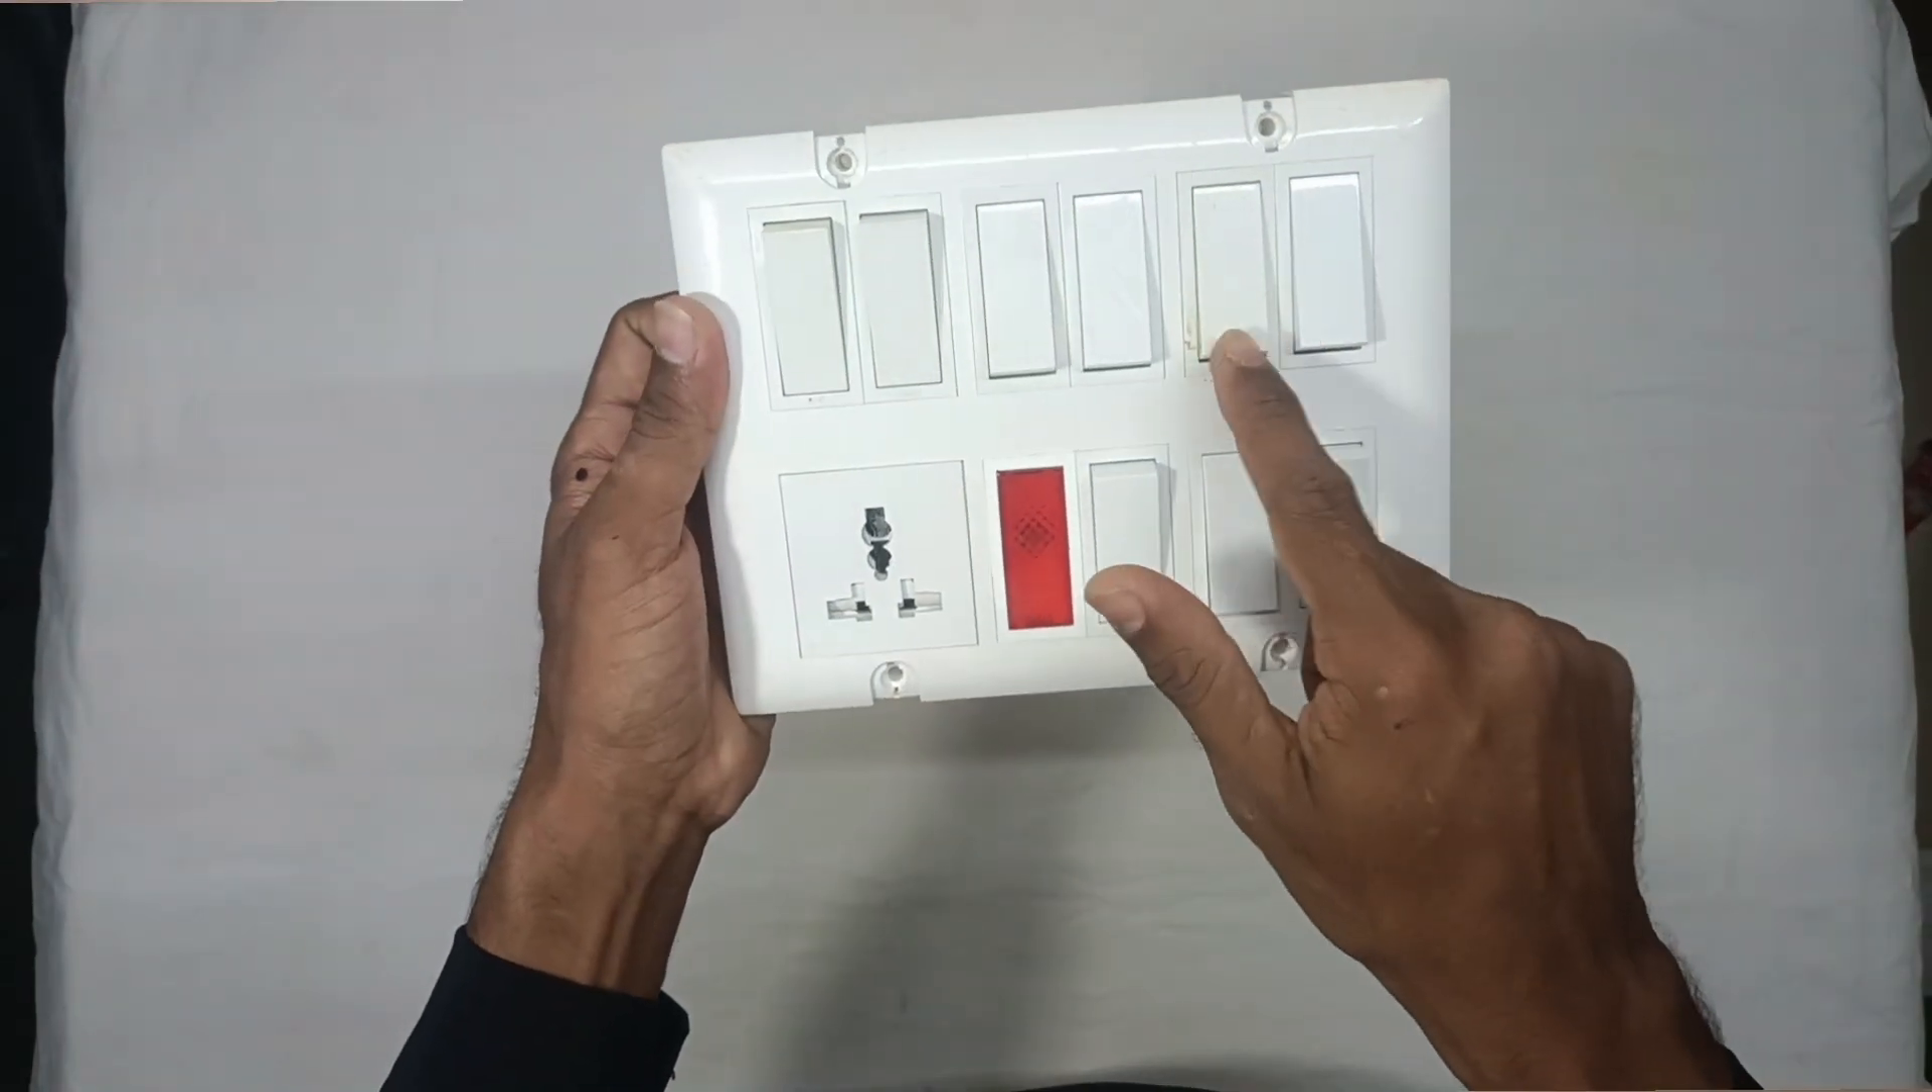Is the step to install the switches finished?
Yes.